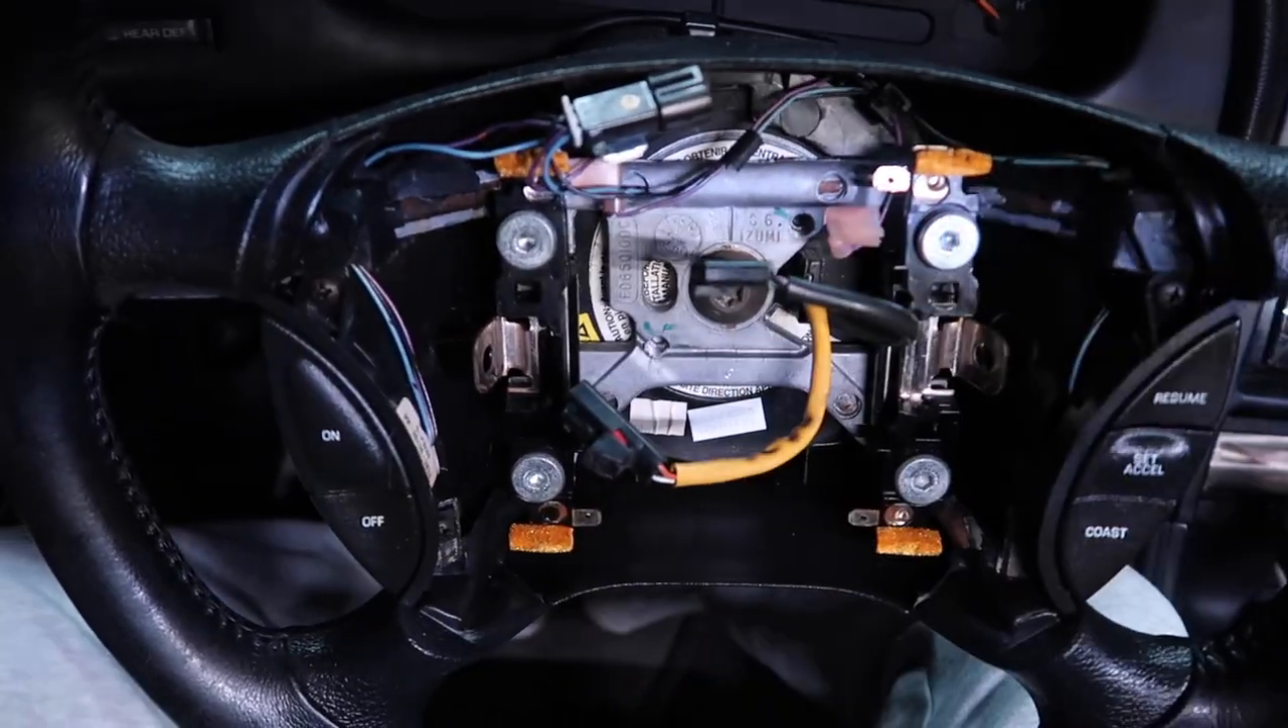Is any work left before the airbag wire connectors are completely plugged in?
Yes.